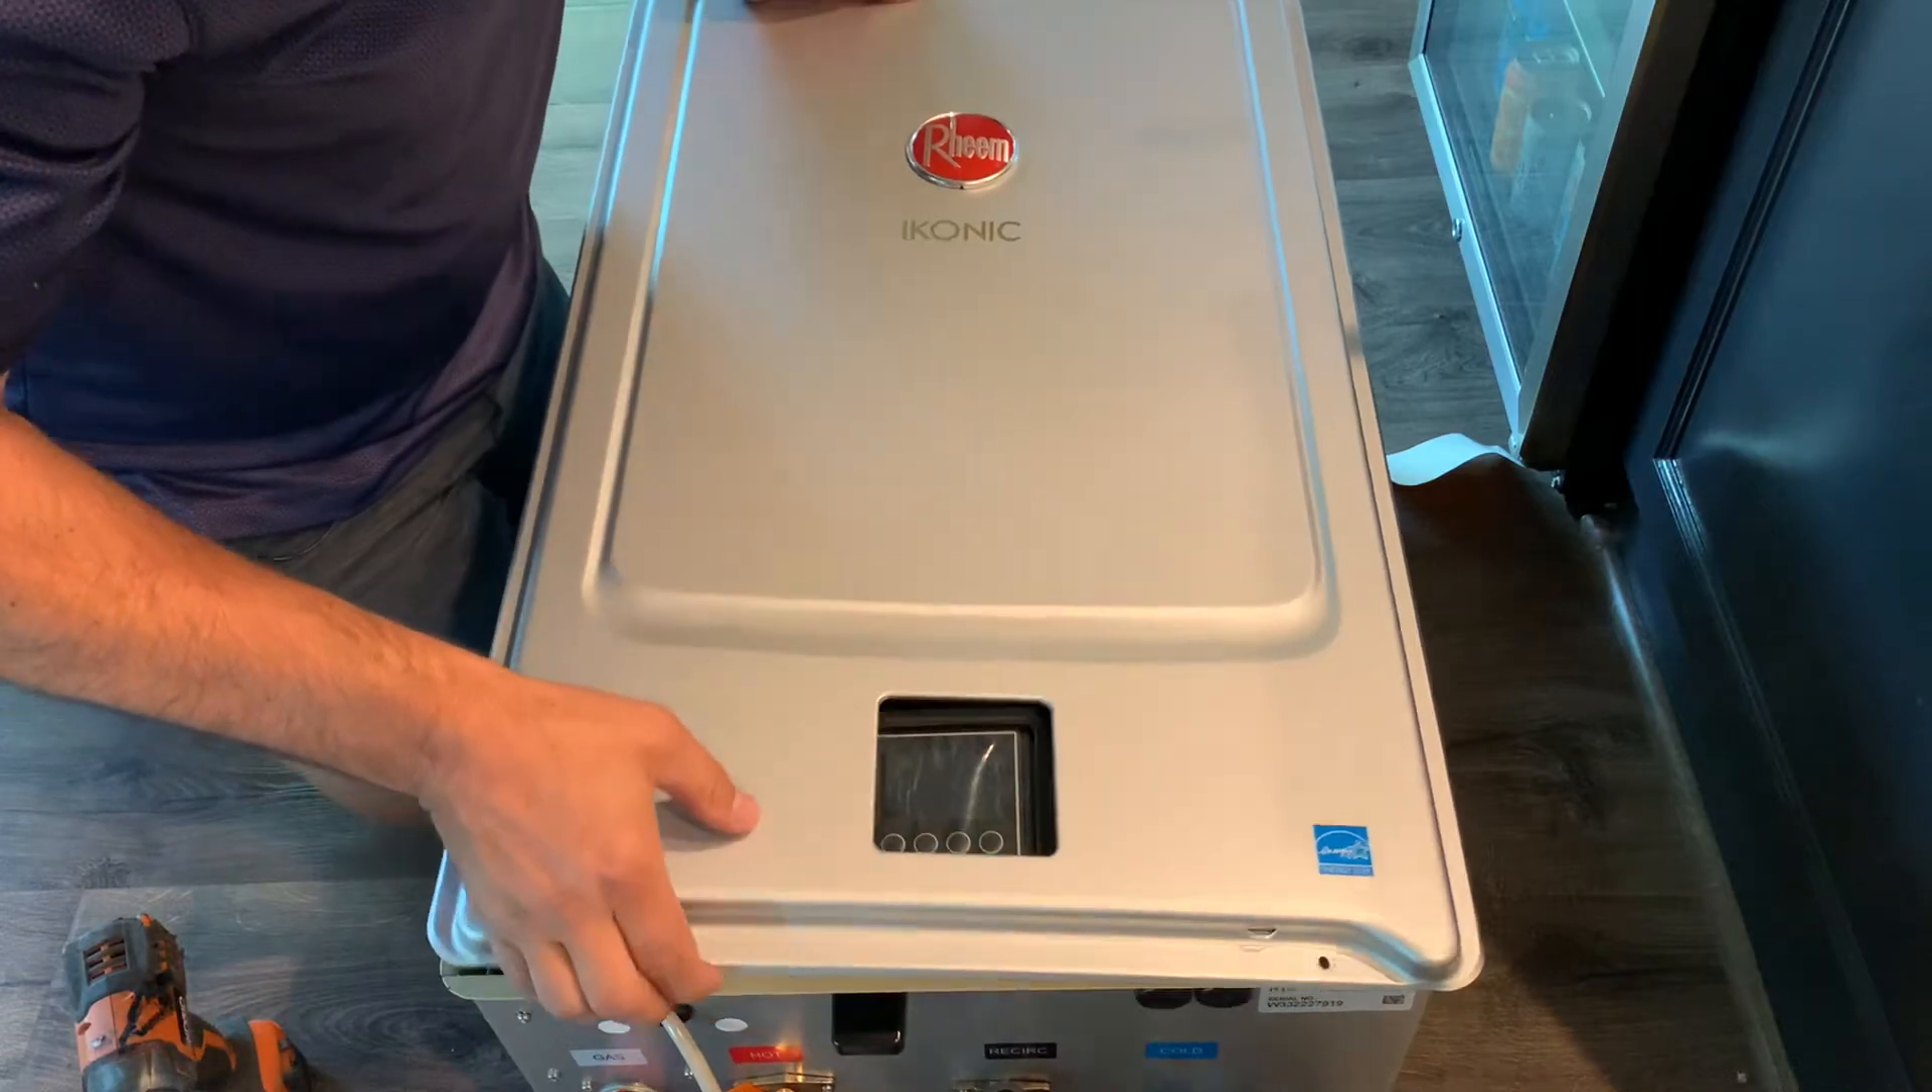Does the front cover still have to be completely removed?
Yes.